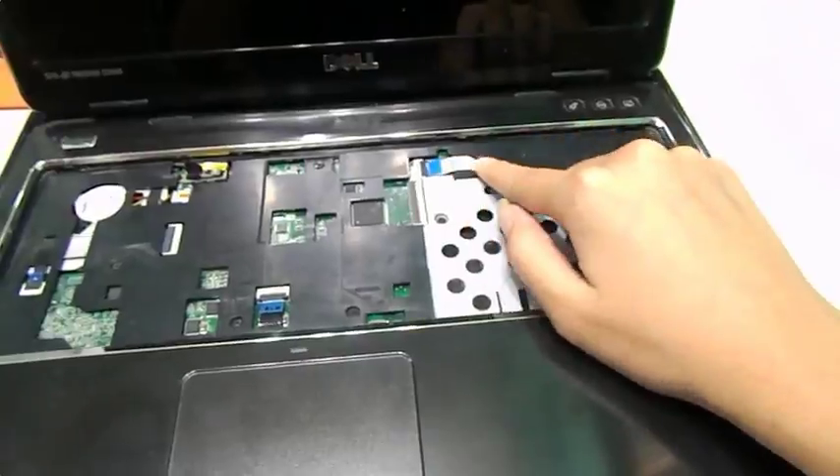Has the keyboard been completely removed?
Yes.